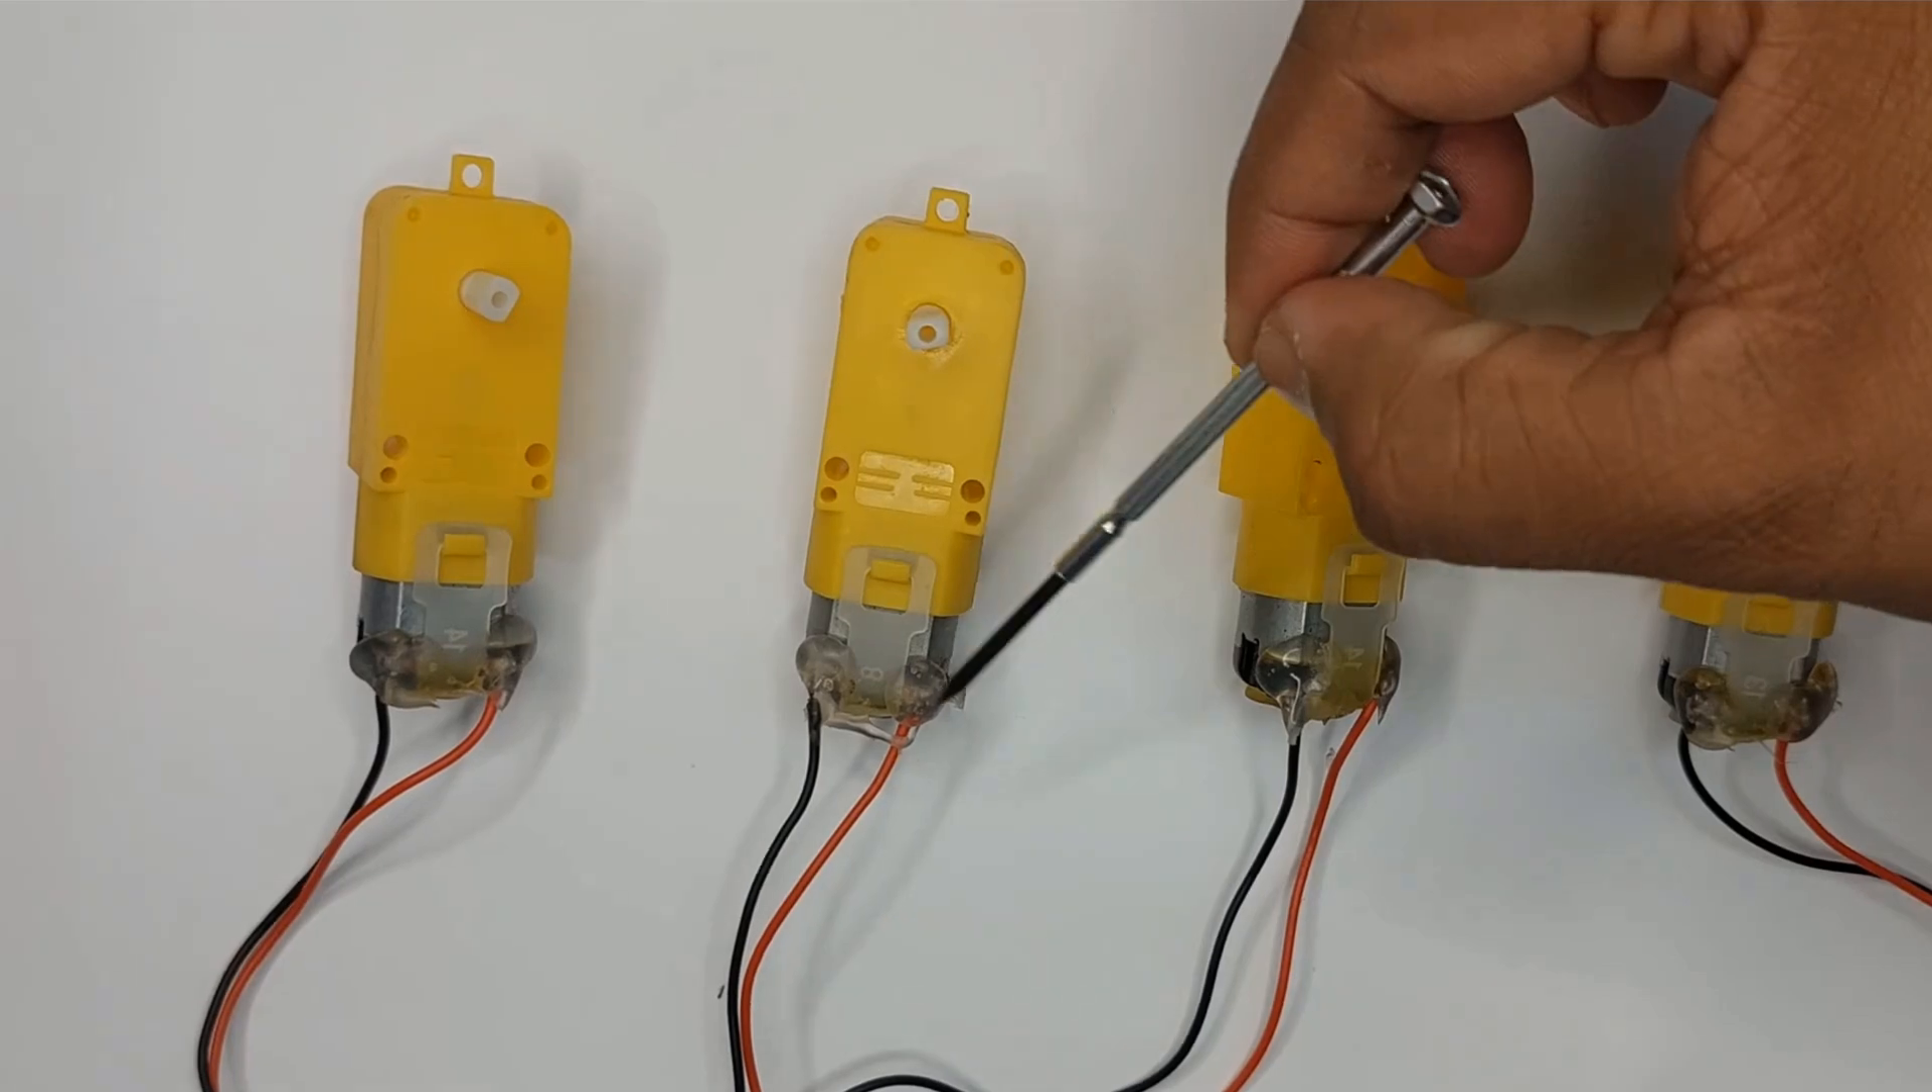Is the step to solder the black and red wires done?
Yes.